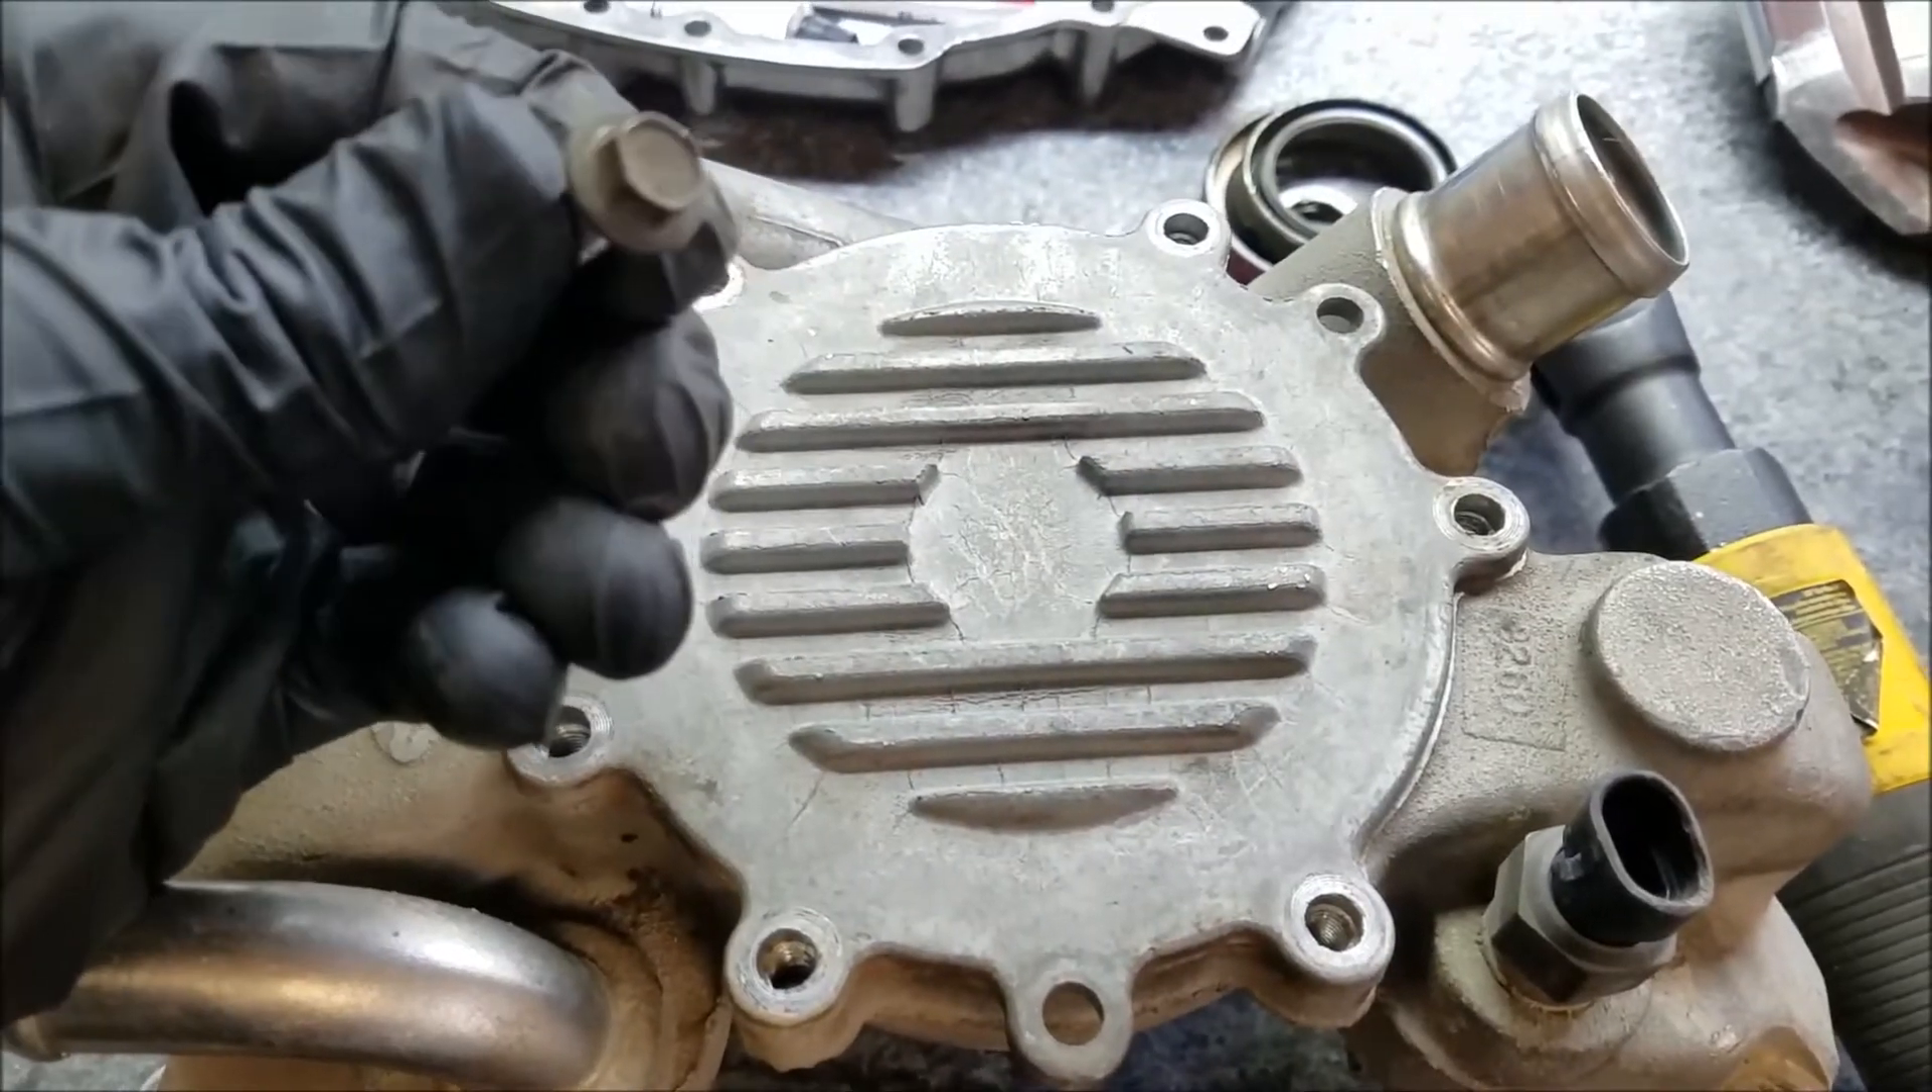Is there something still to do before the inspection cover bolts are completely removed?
No.